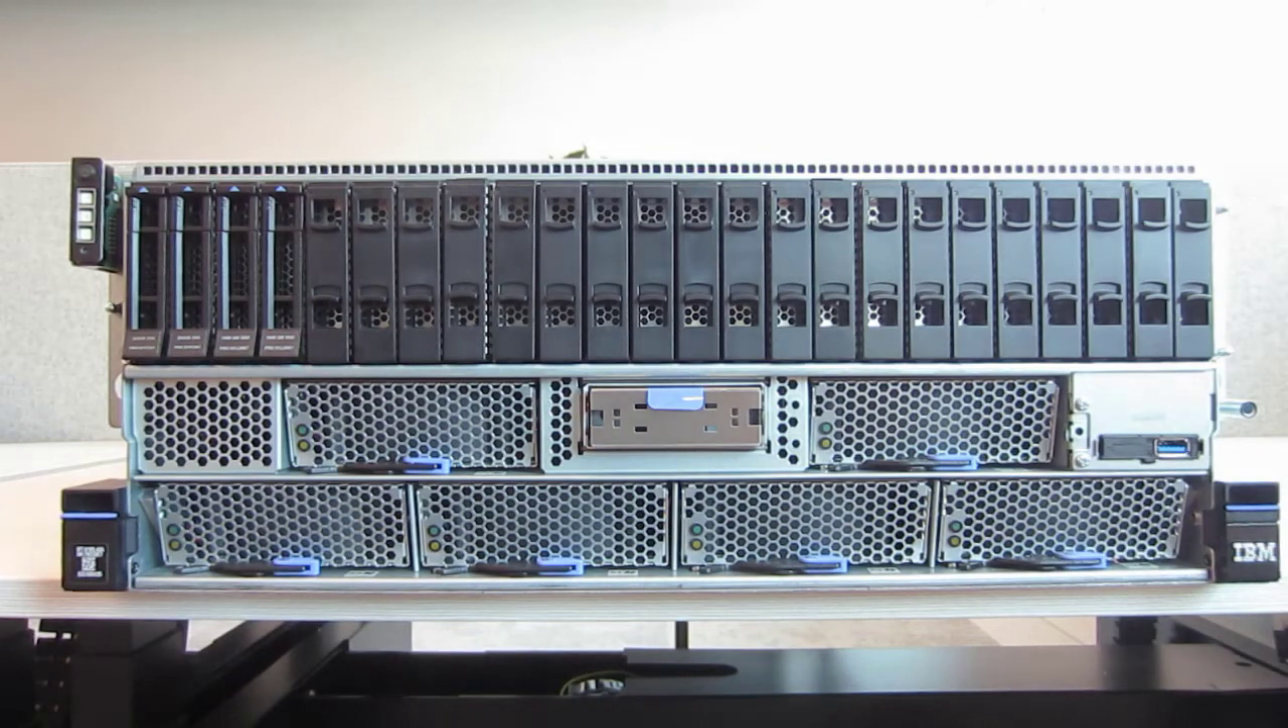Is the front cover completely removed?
Yes.